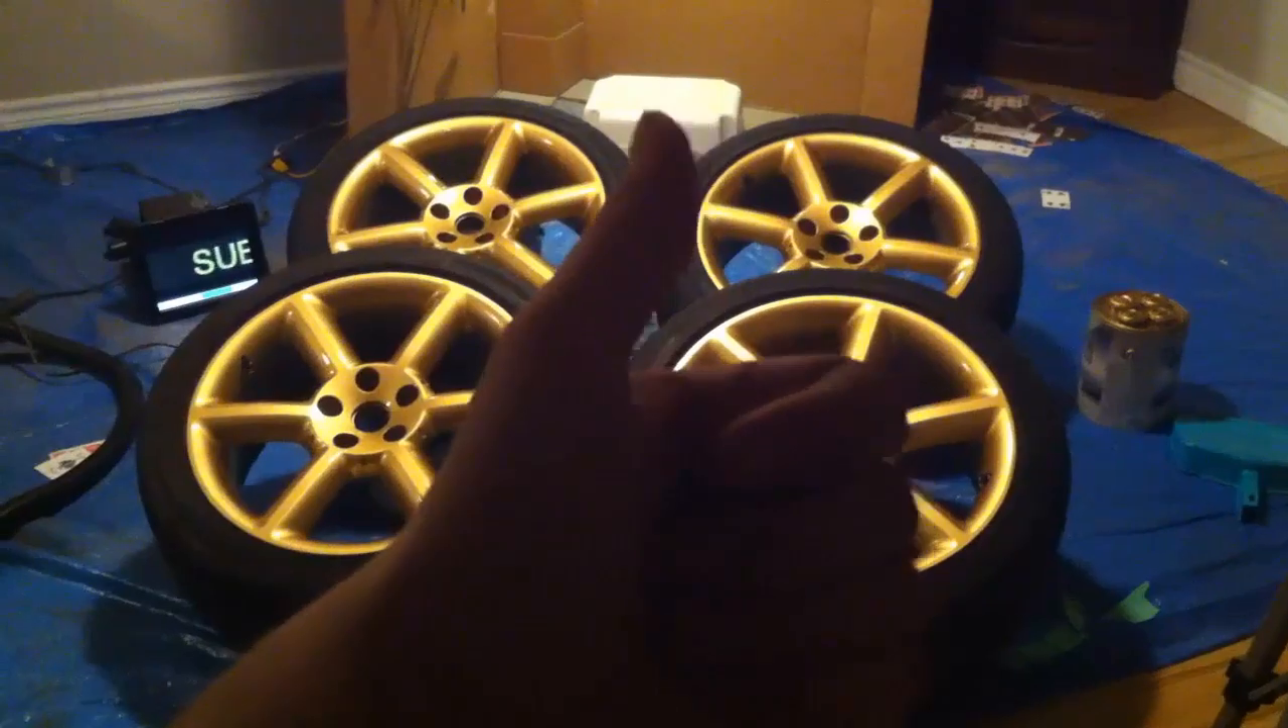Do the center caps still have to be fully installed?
Yes.